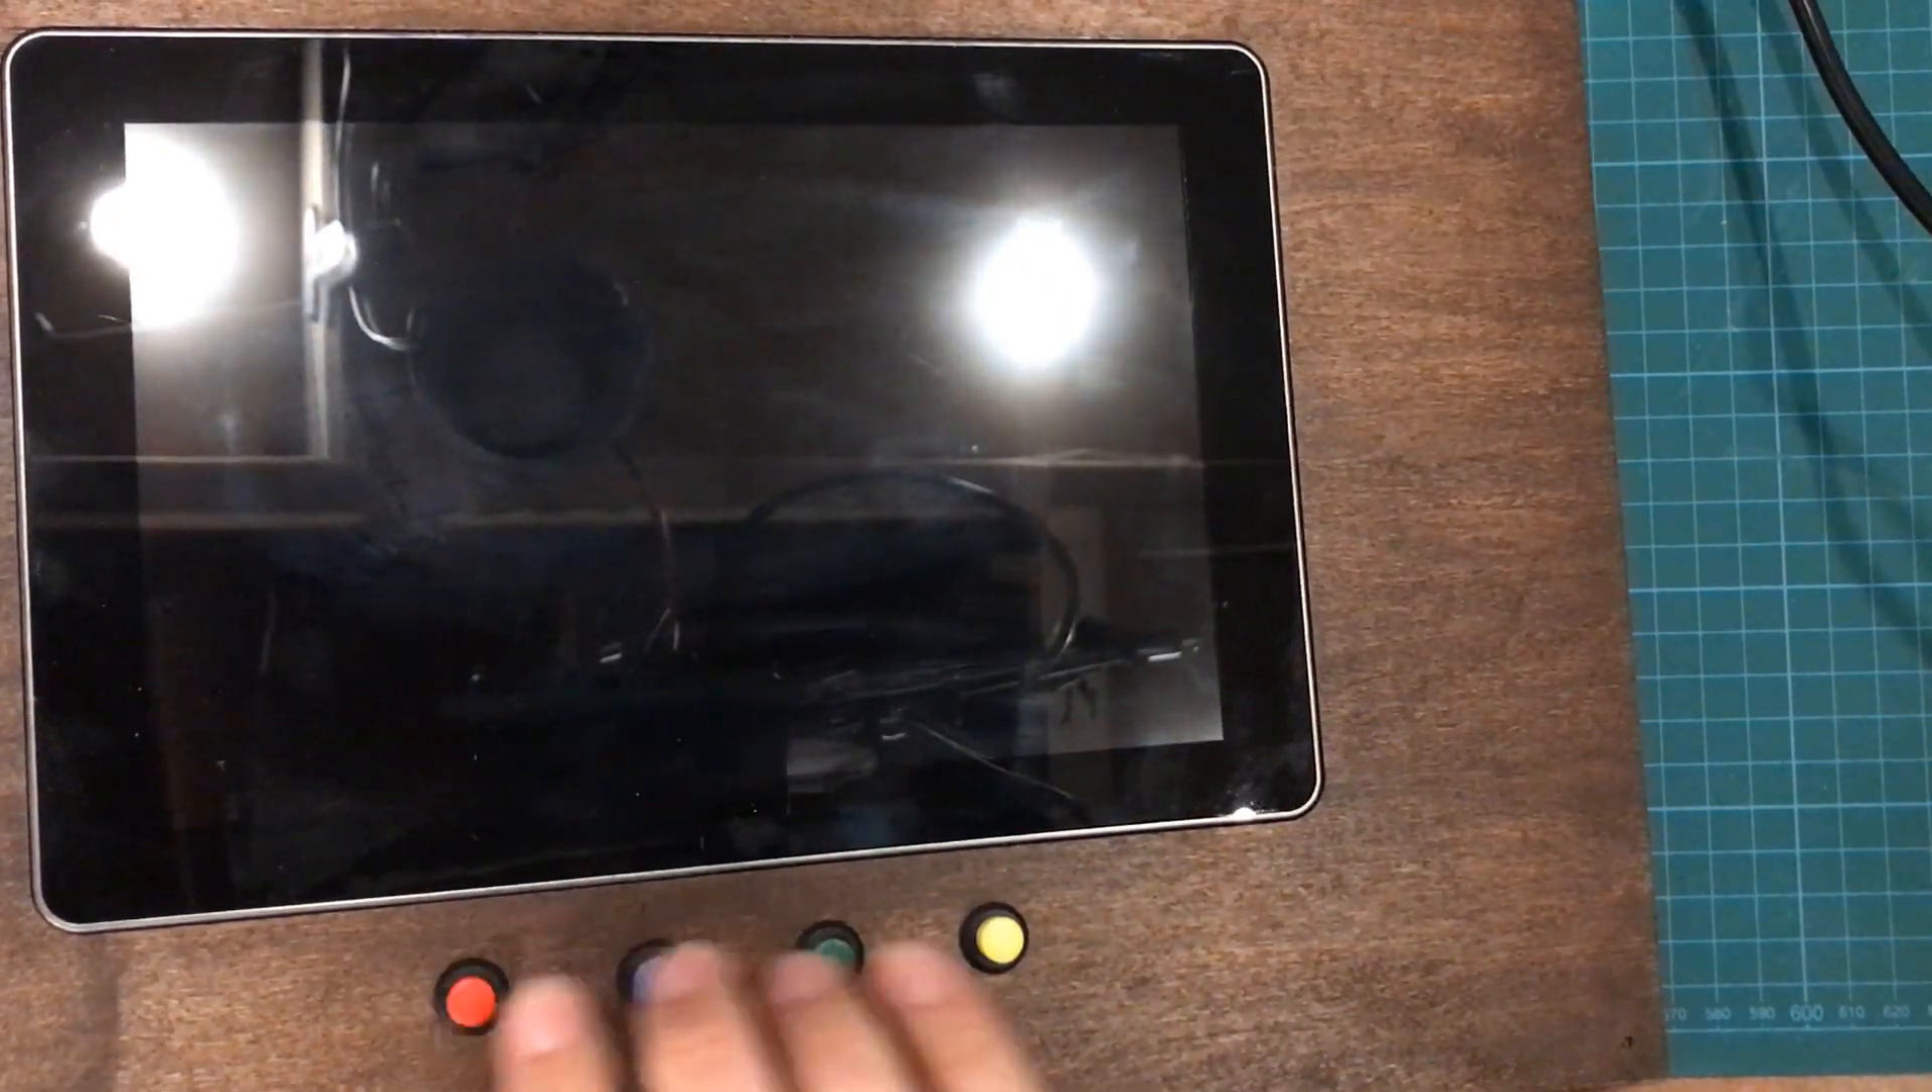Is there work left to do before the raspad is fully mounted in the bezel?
No.